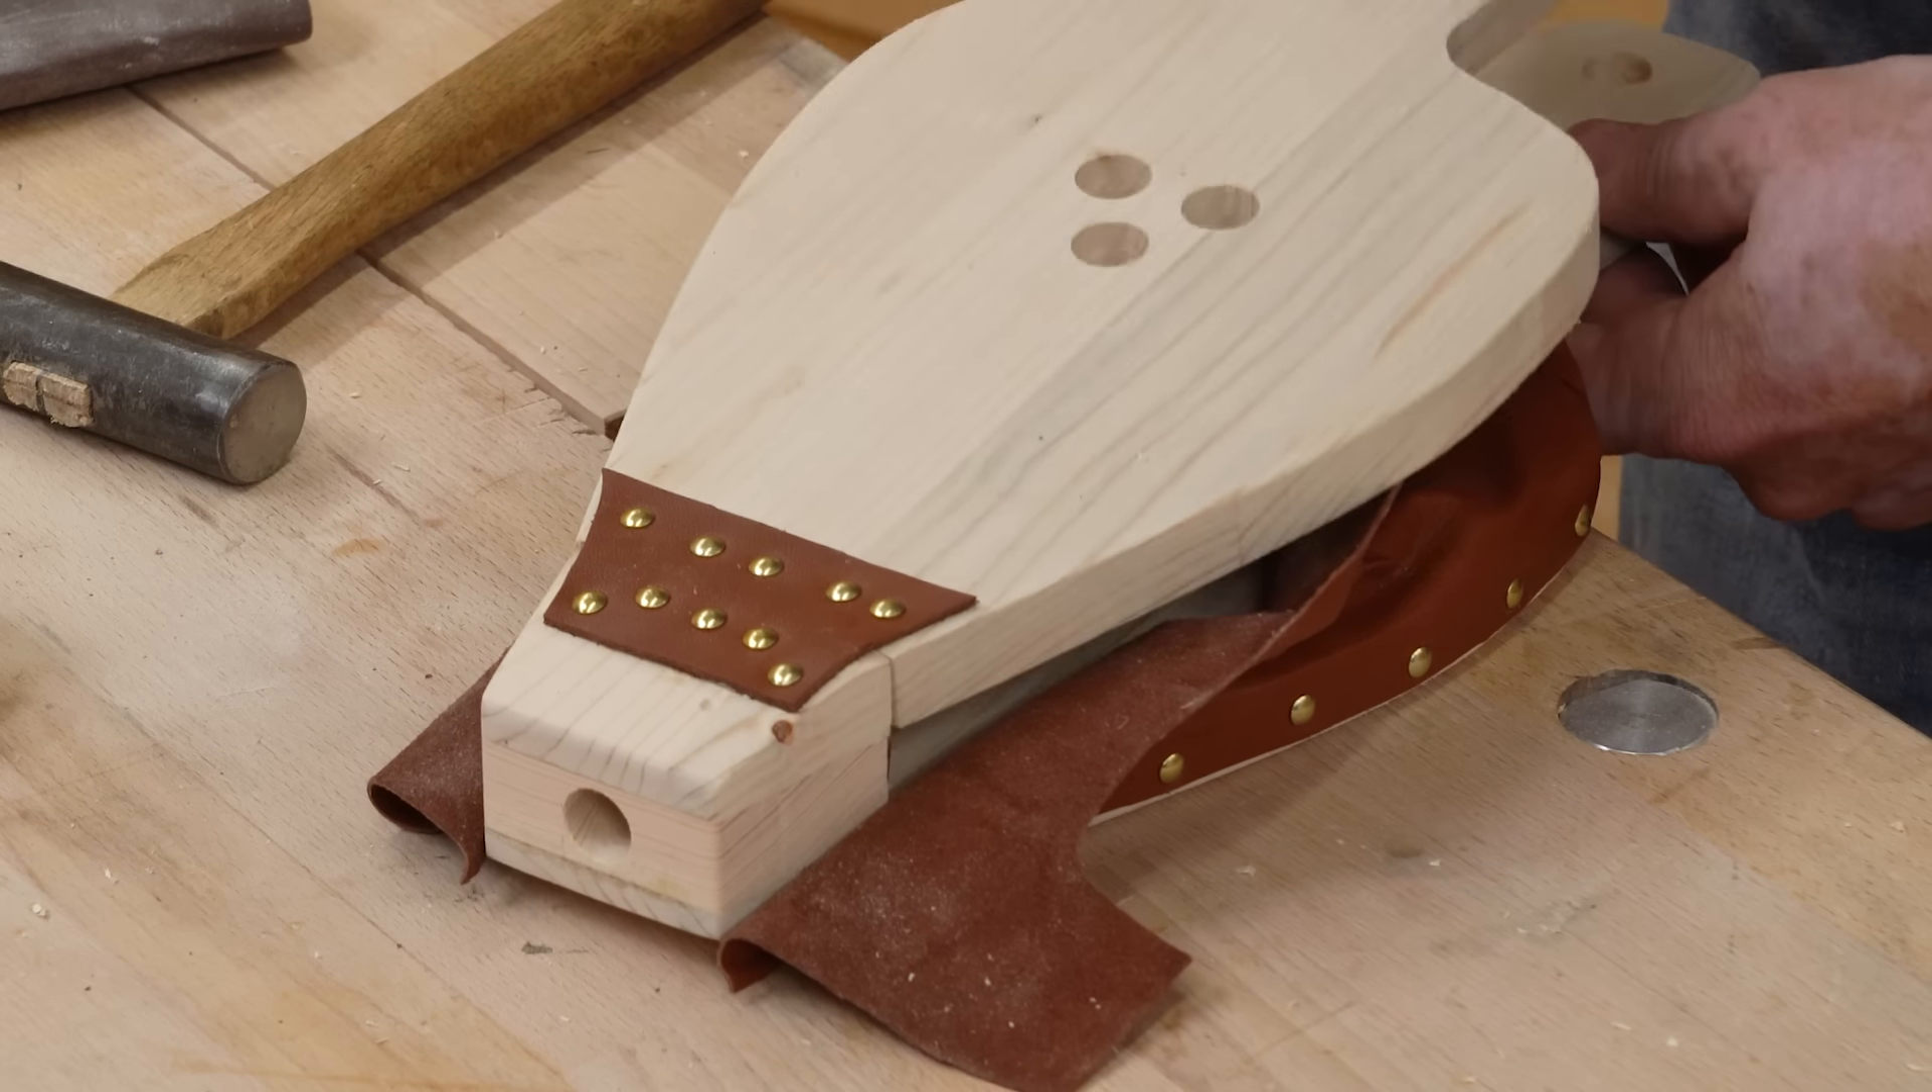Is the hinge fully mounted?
Yes.